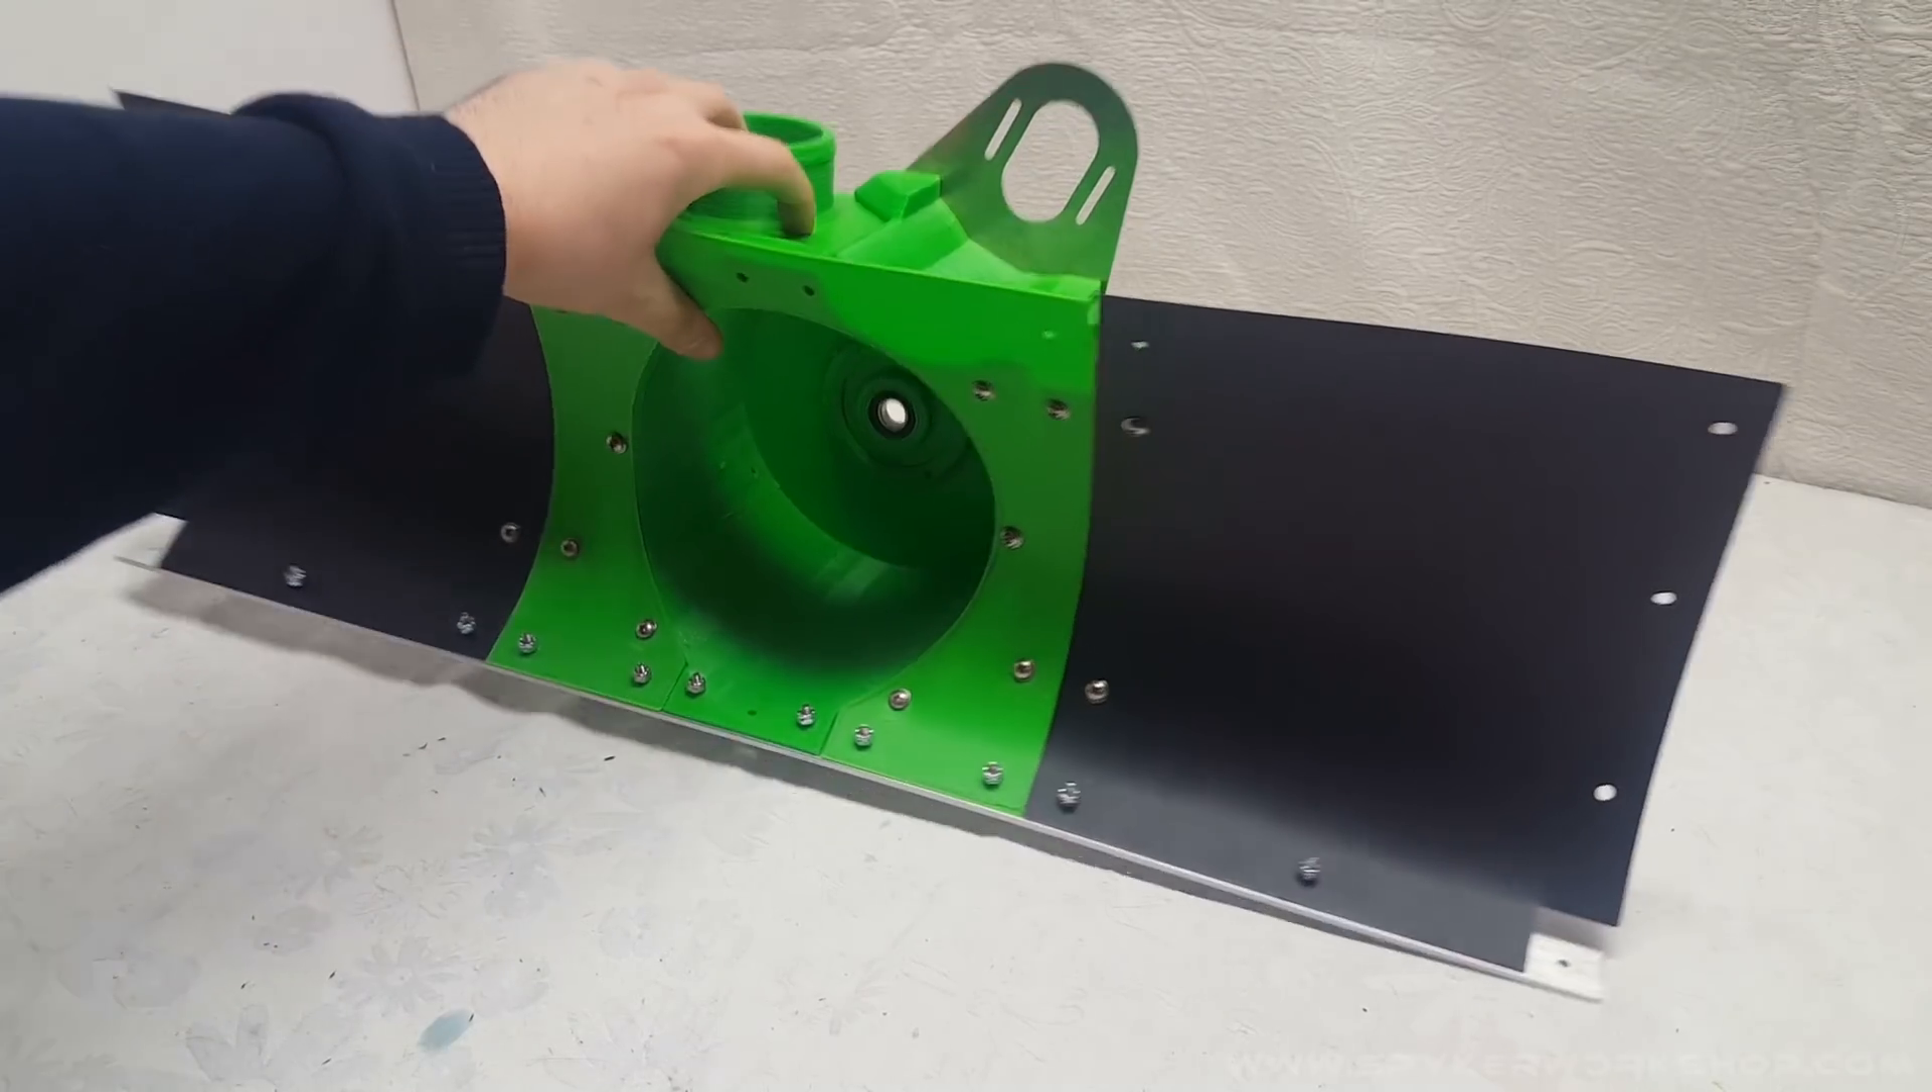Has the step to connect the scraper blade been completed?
Yes.